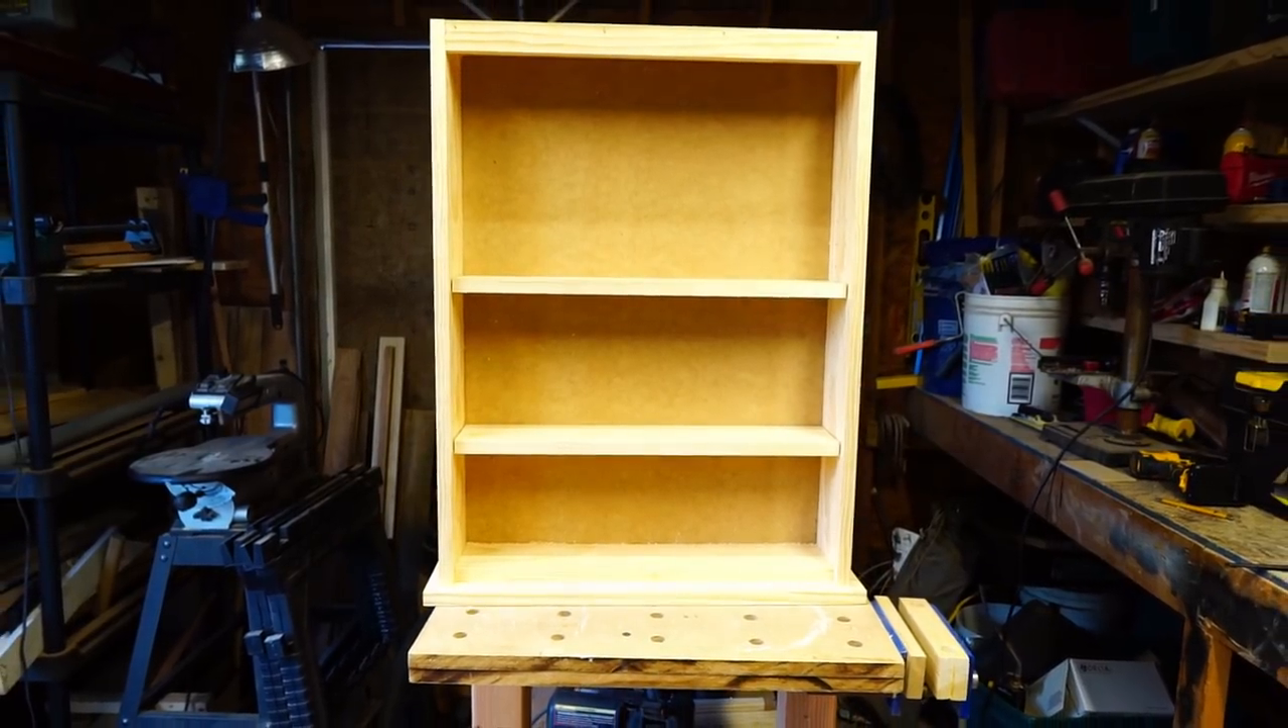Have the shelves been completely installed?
Yes.